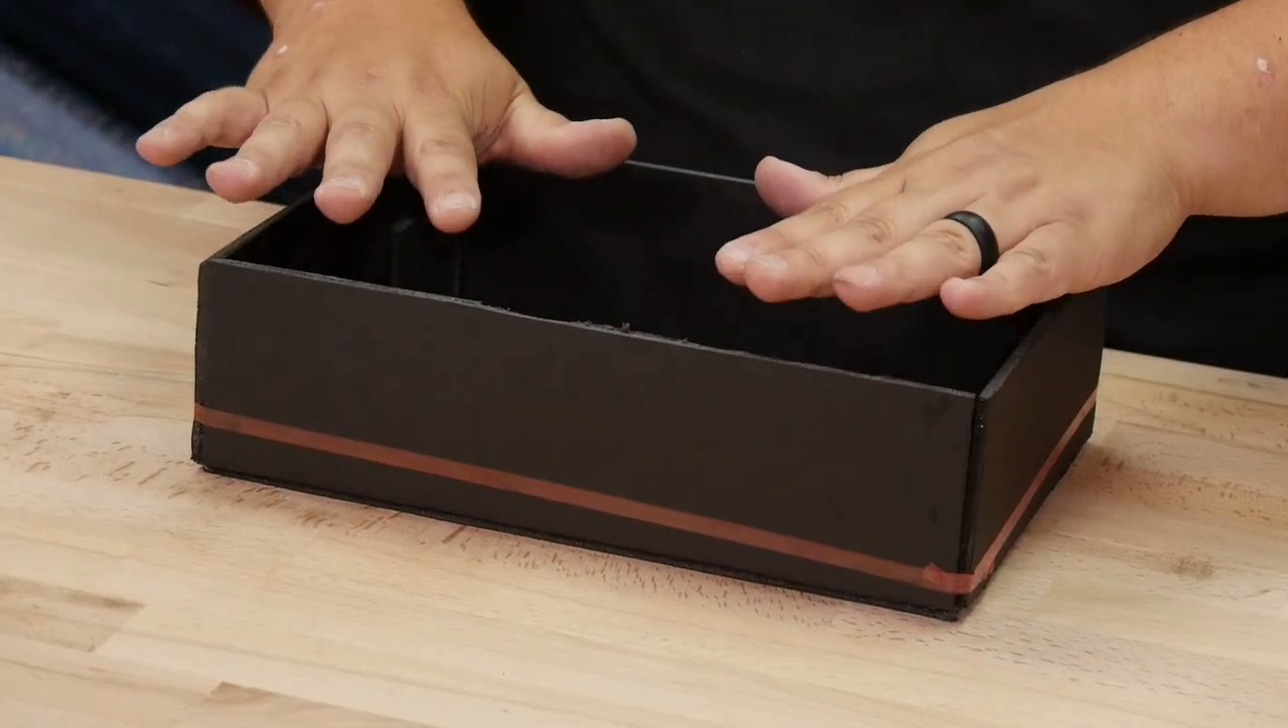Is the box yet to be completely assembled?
No.